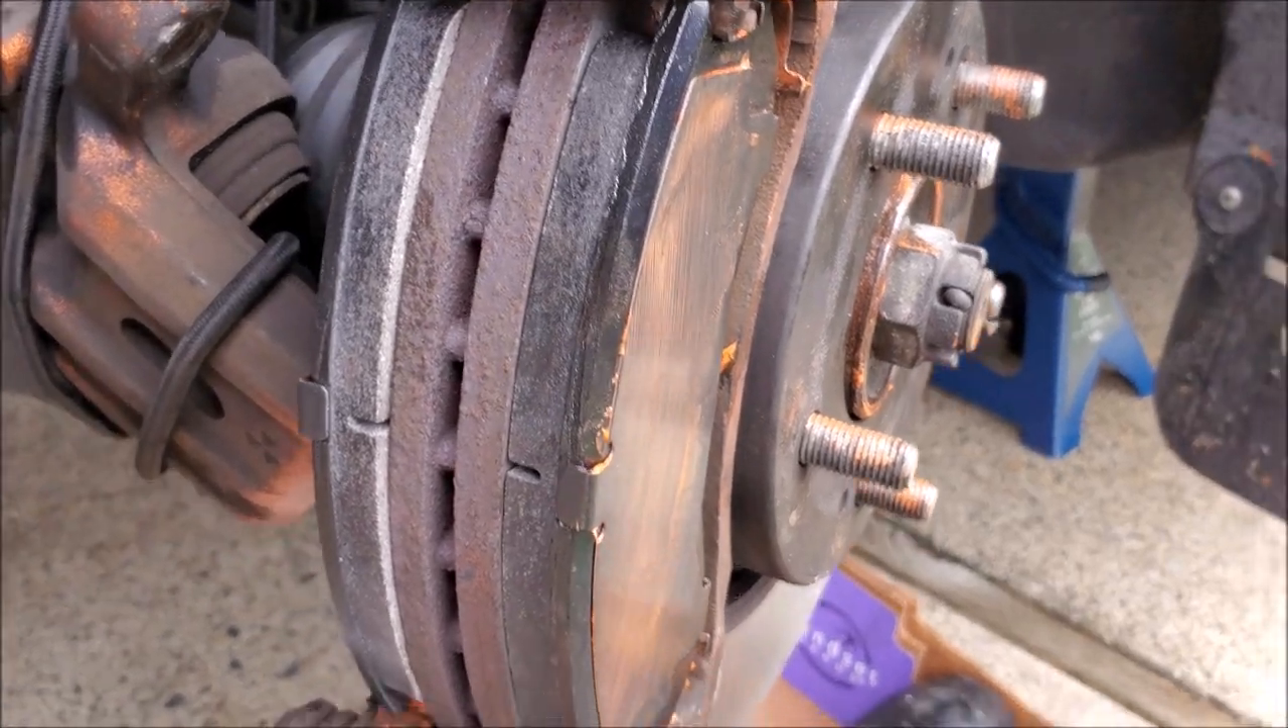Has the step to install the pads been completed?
Yes.